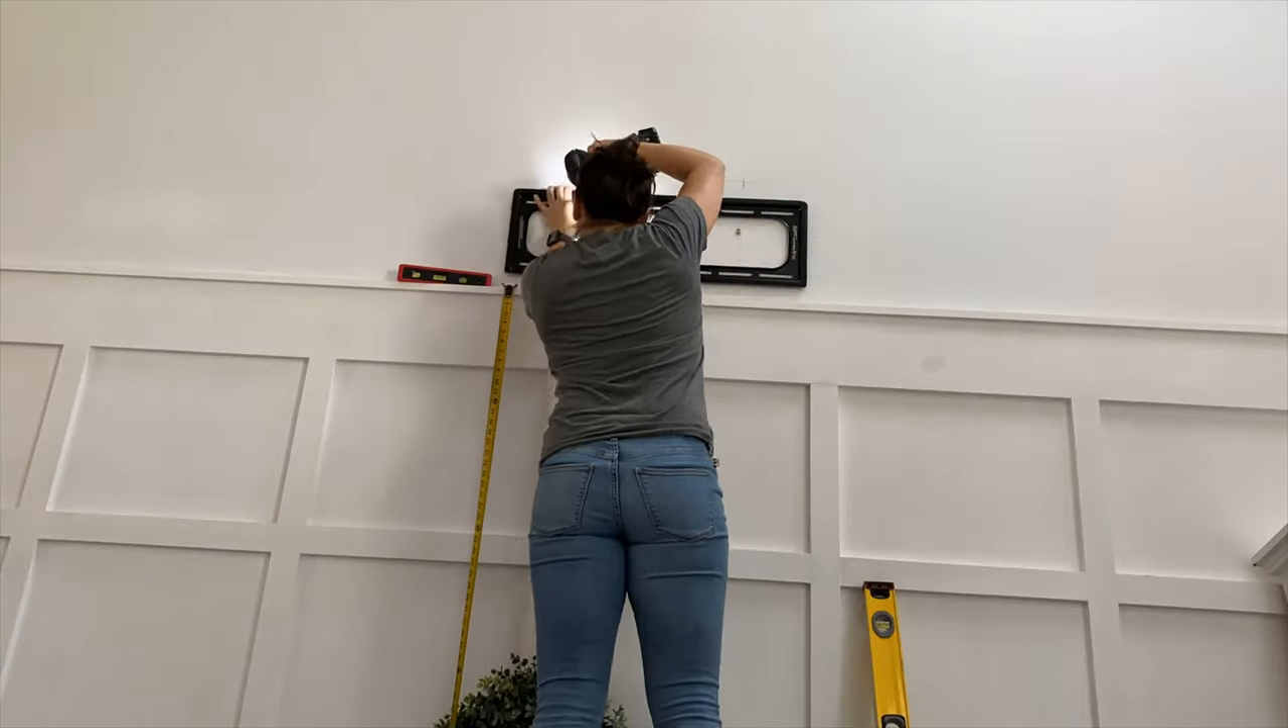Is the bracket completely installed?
No.